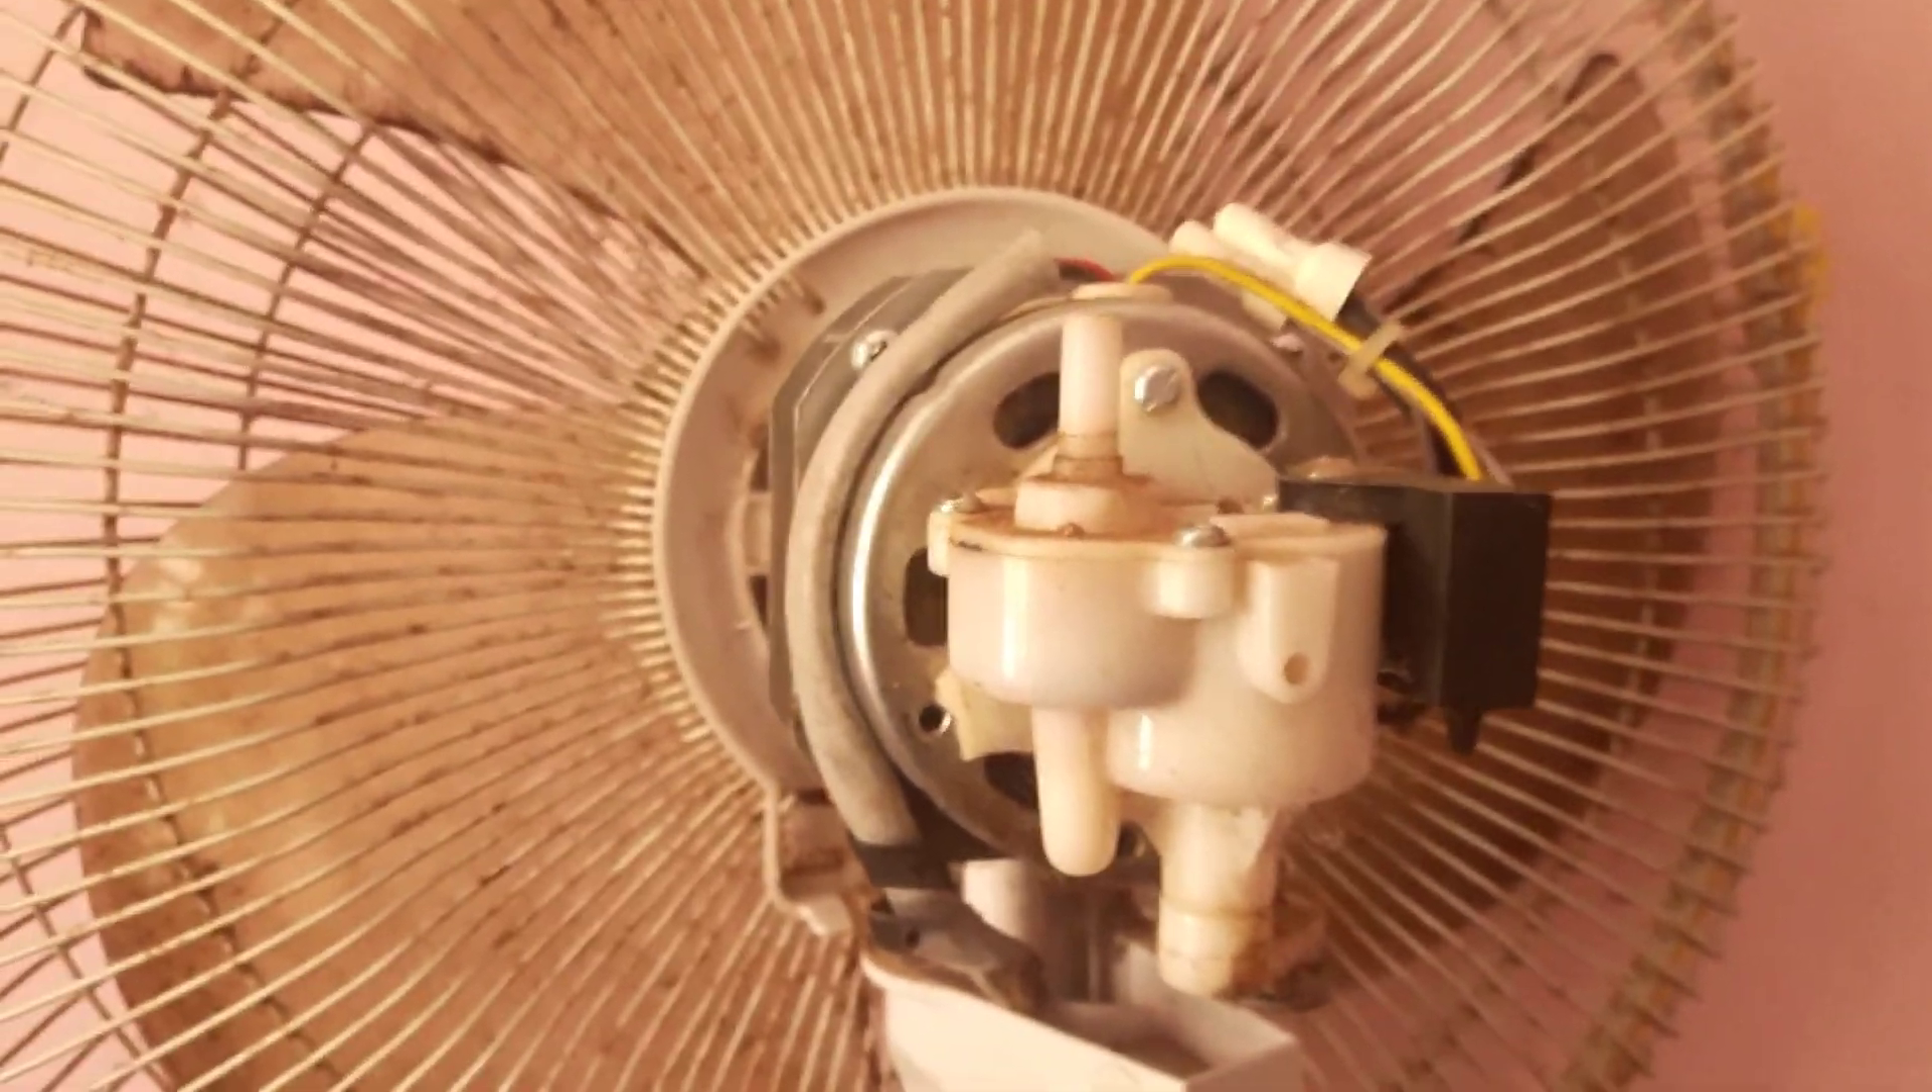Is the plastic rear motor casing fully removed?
Yes.